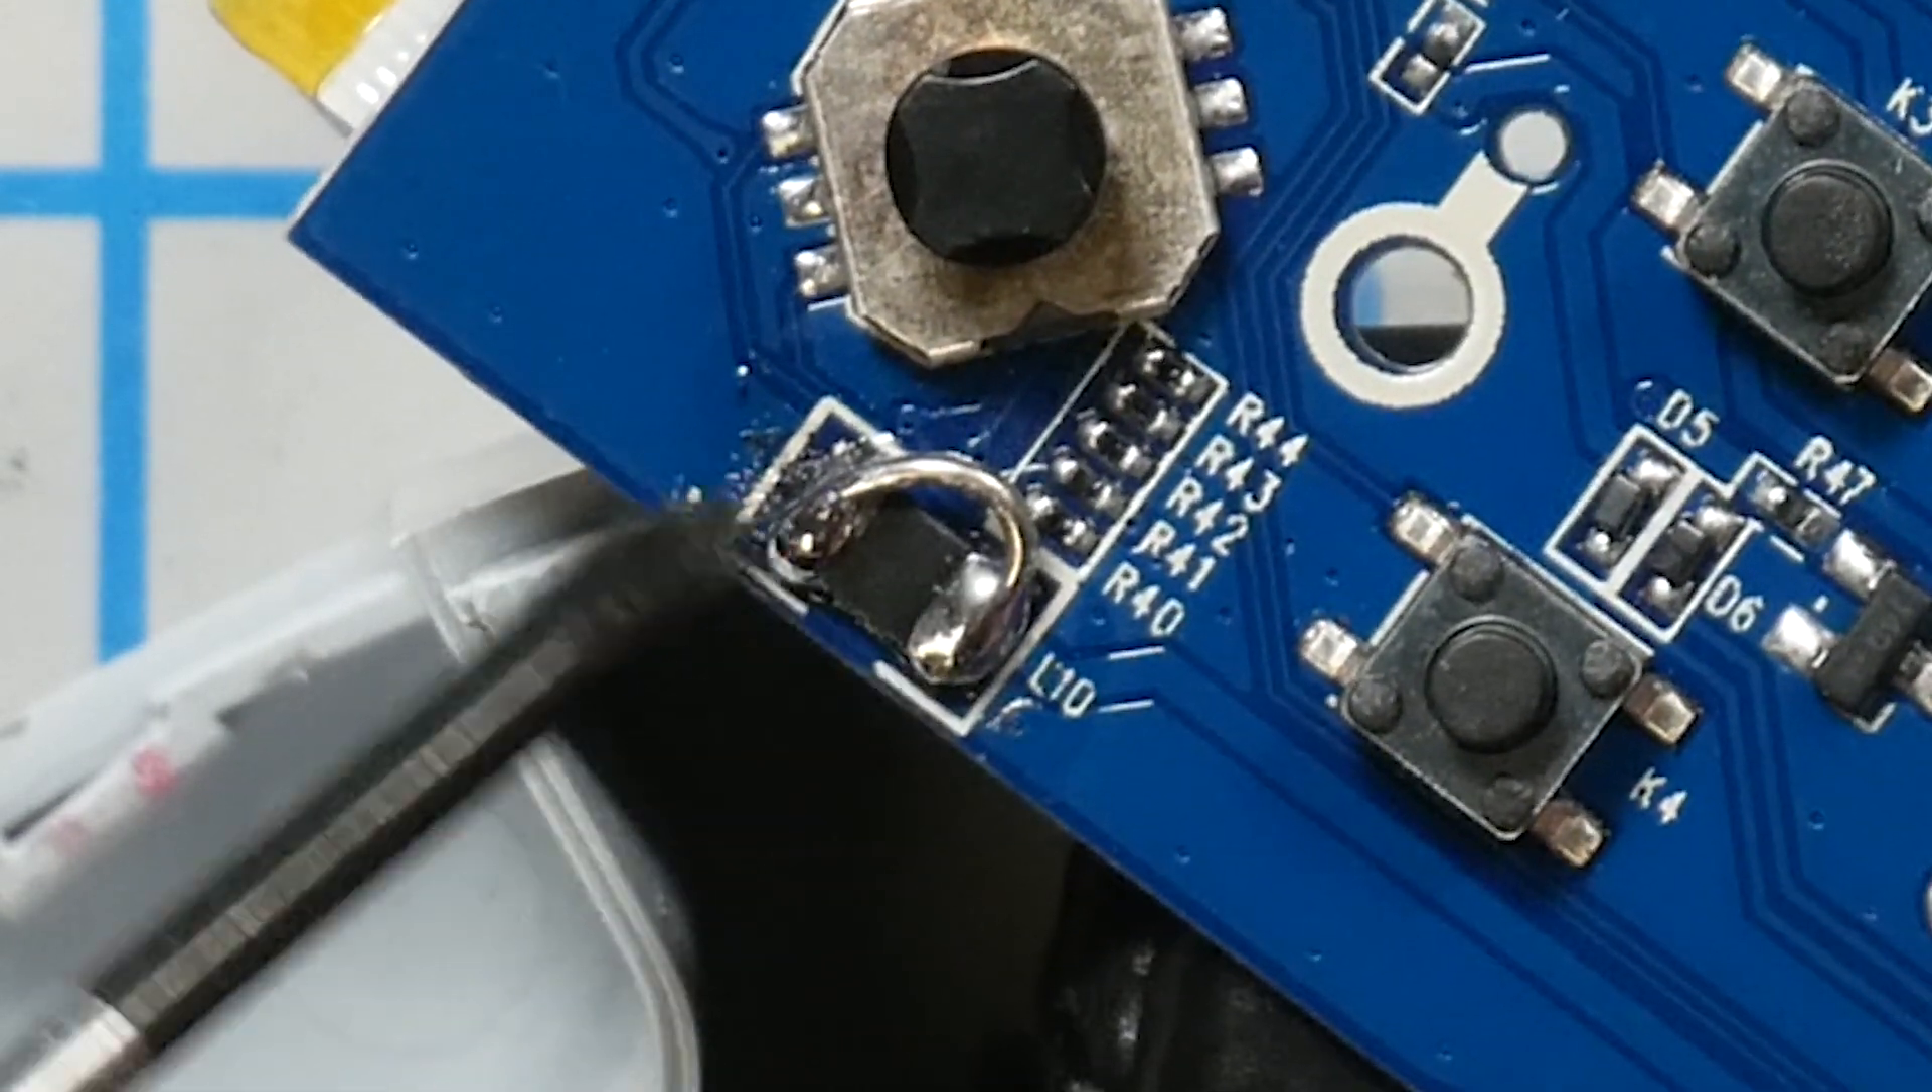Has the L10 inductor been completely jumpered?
Yes.